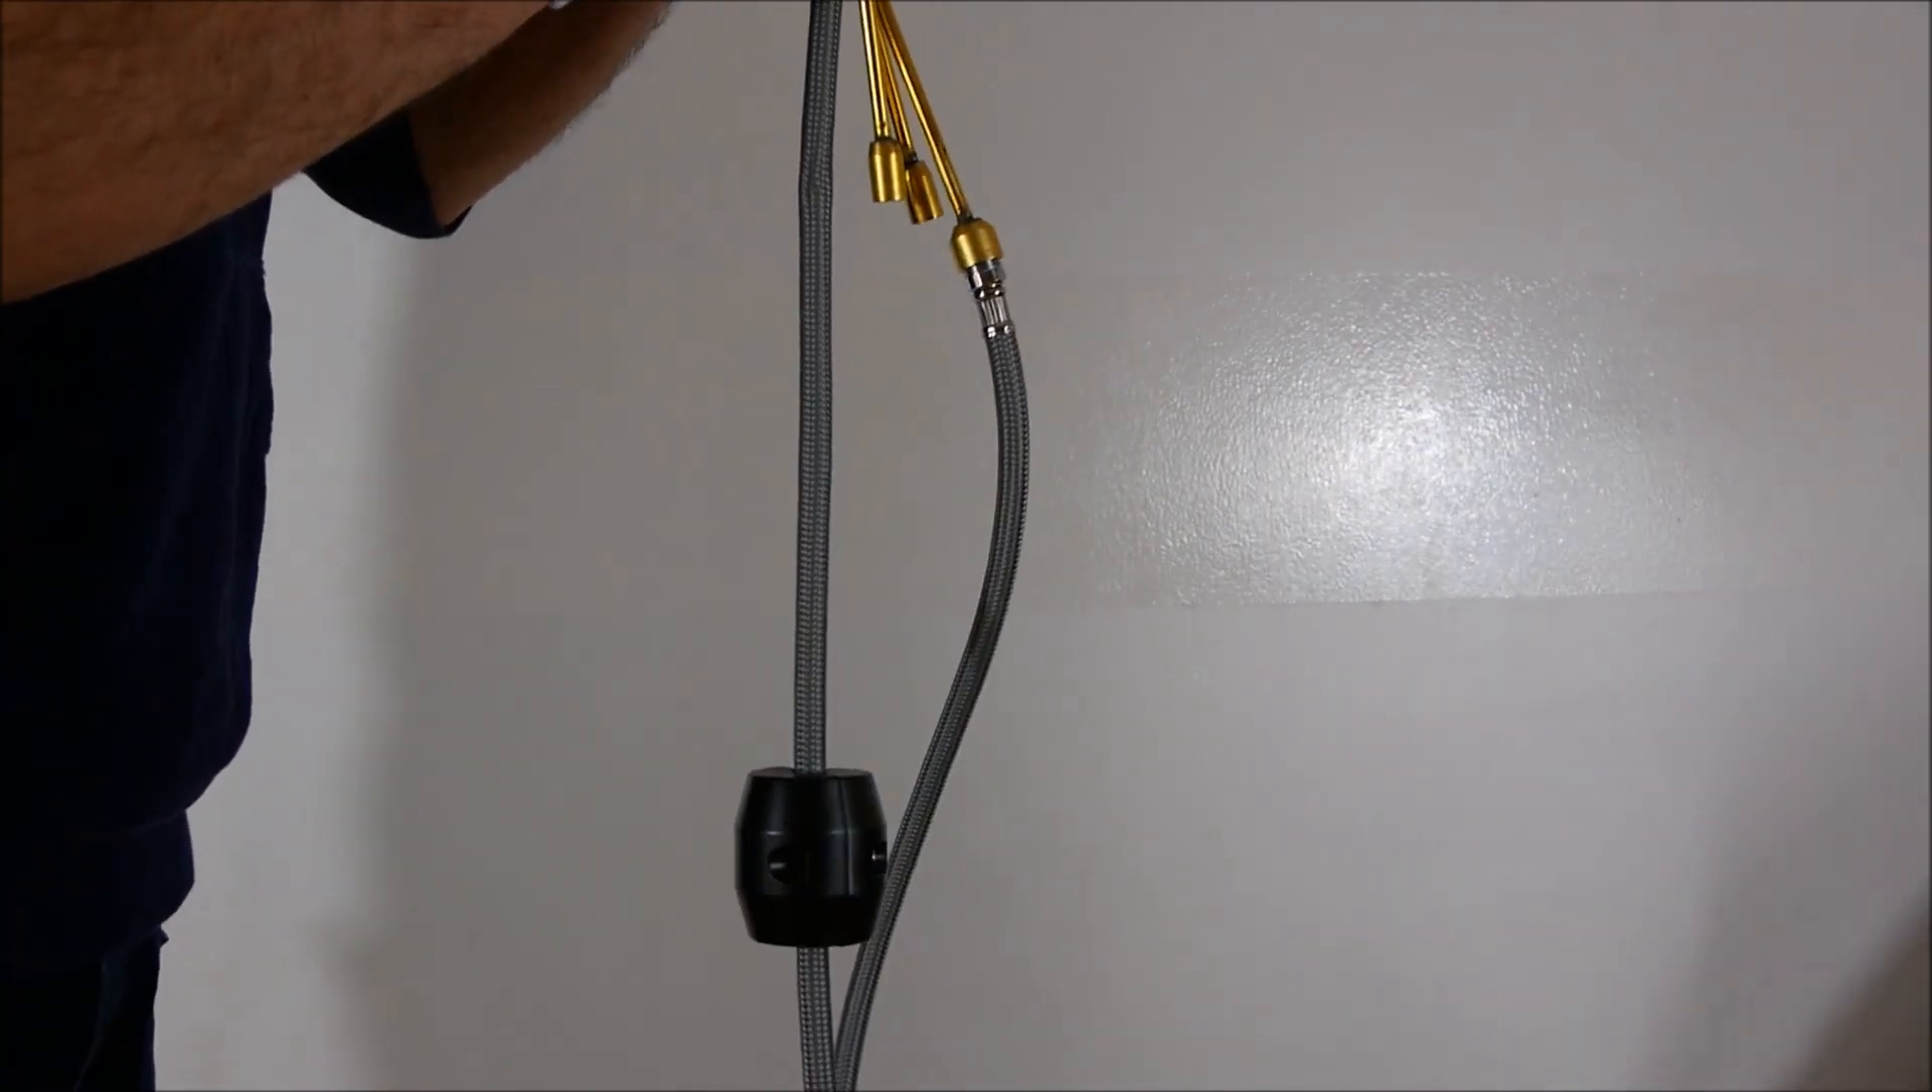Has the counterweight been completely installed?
Yes.